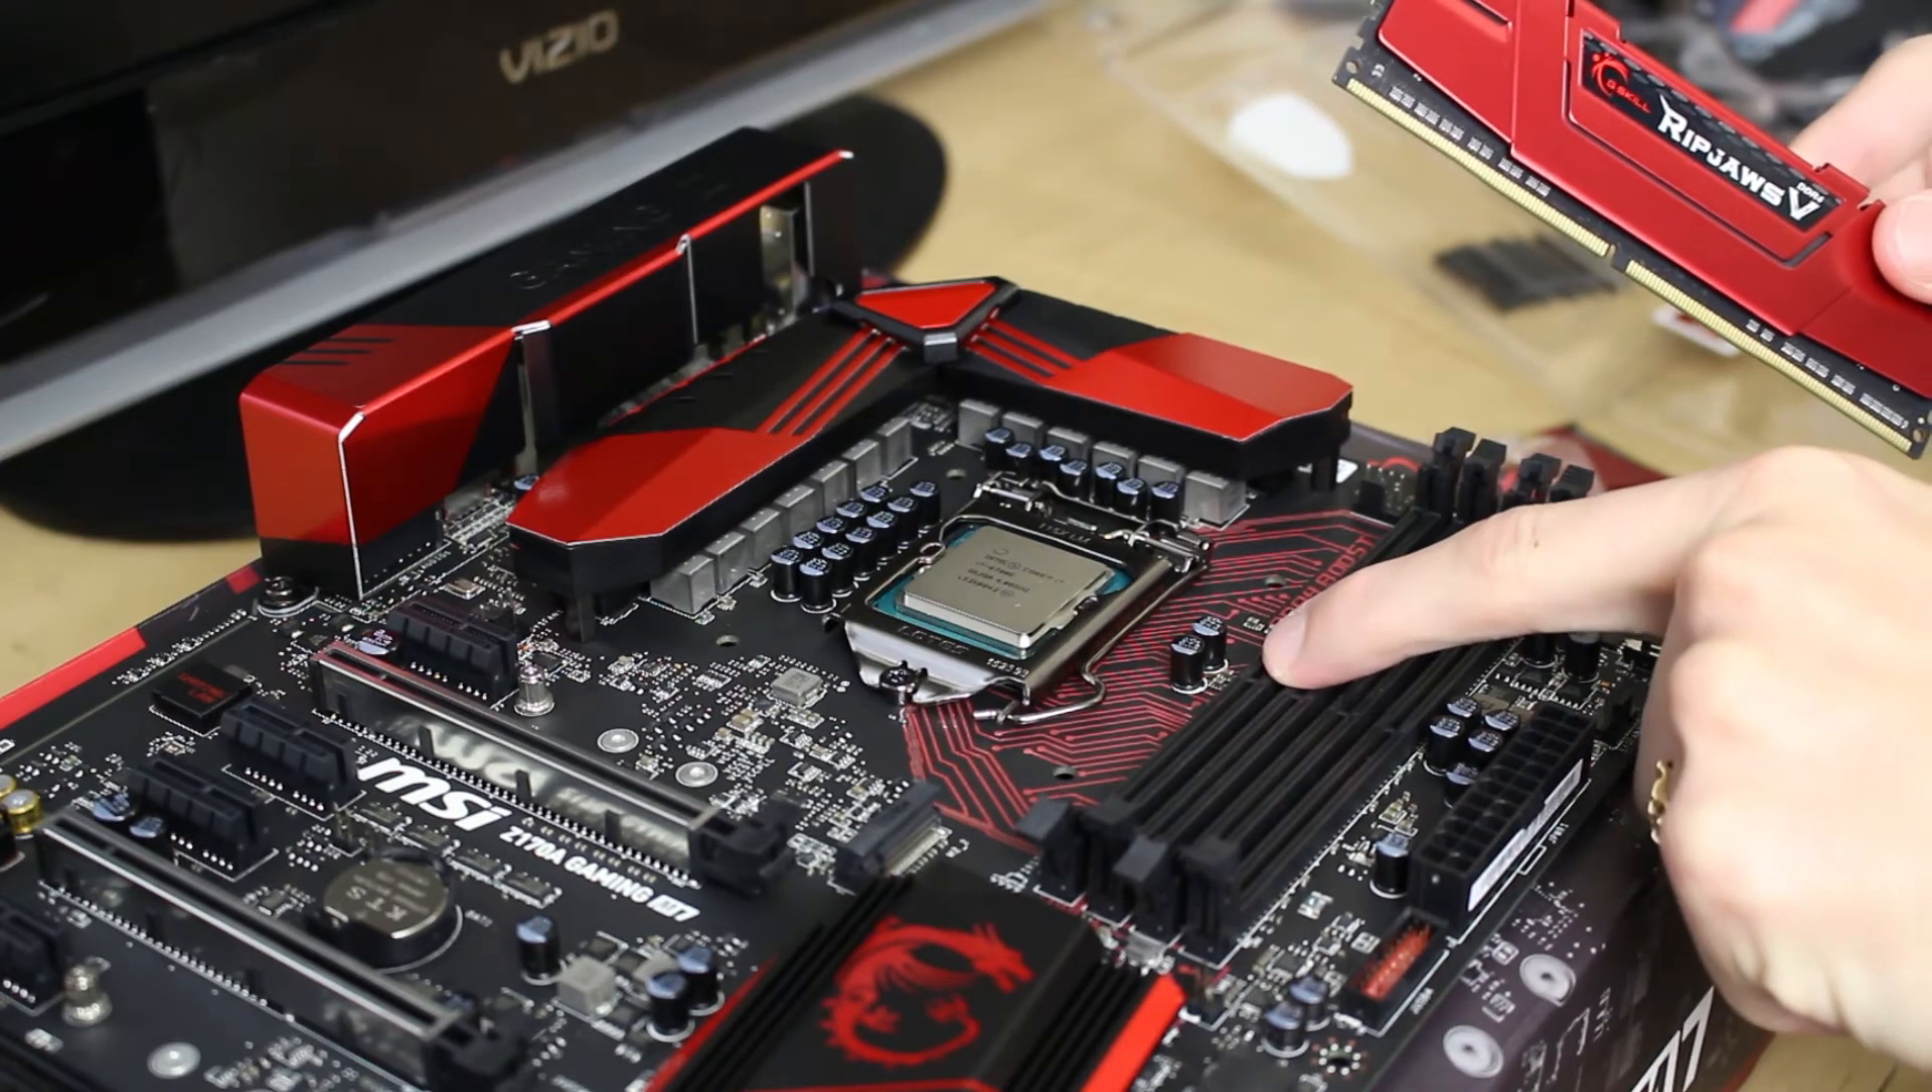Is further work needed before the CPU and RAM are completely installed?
Yes.